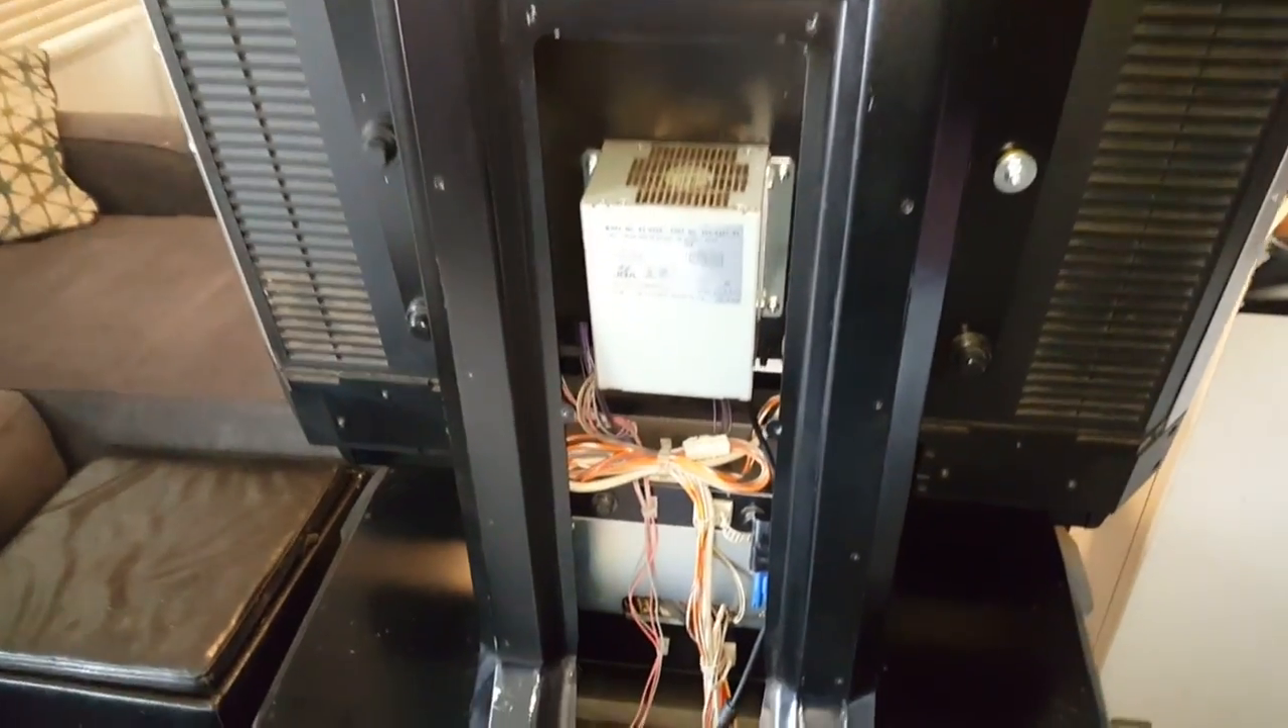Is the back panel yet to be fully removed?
No.